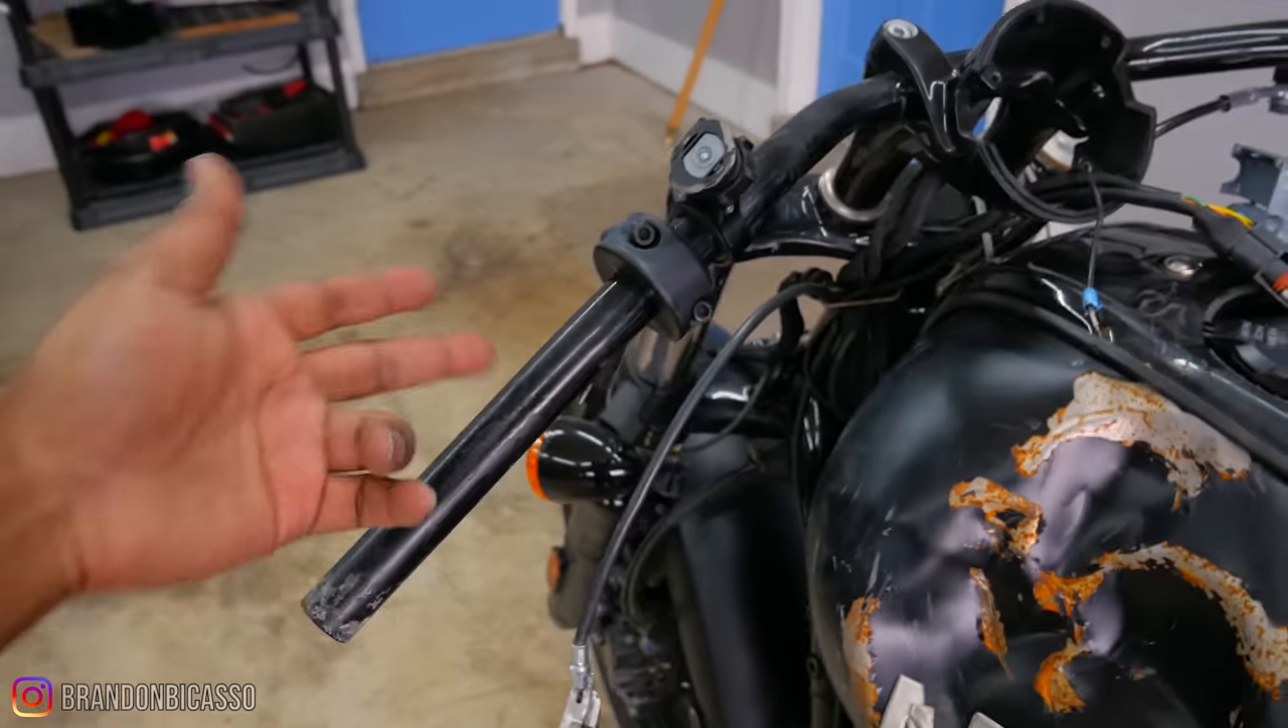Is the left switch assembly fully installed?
No.